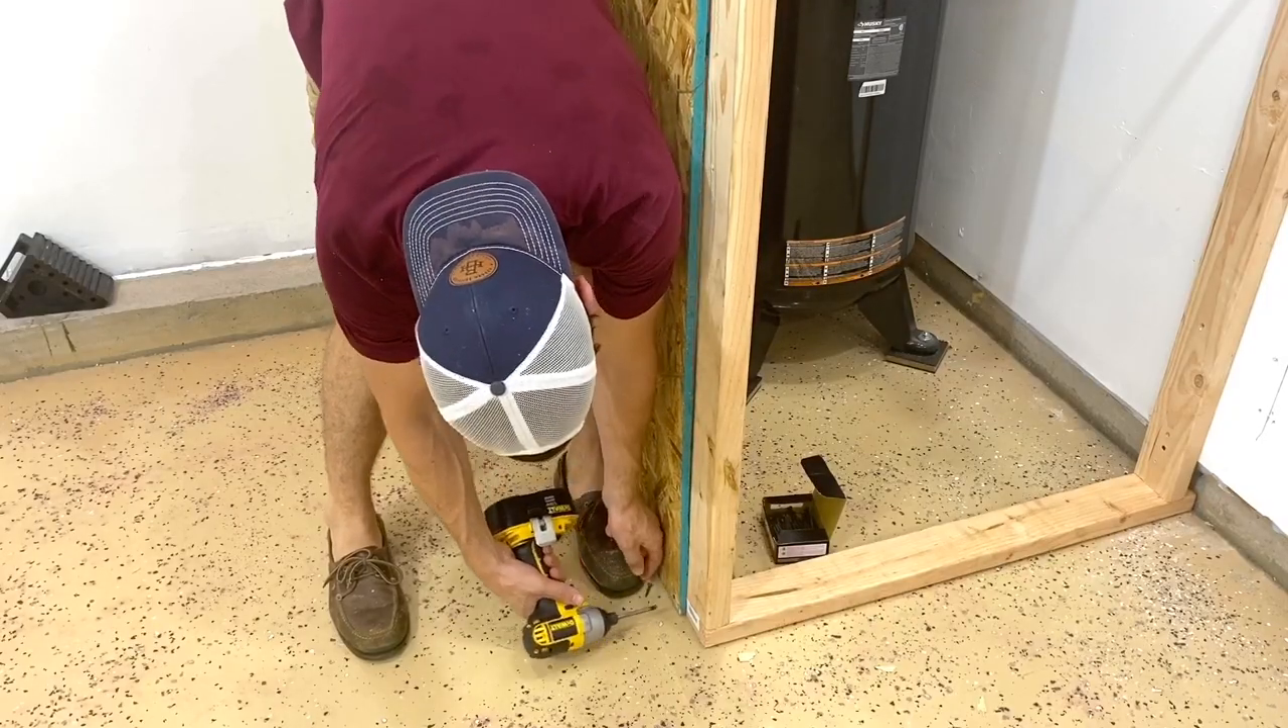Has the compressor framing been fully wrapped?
No.